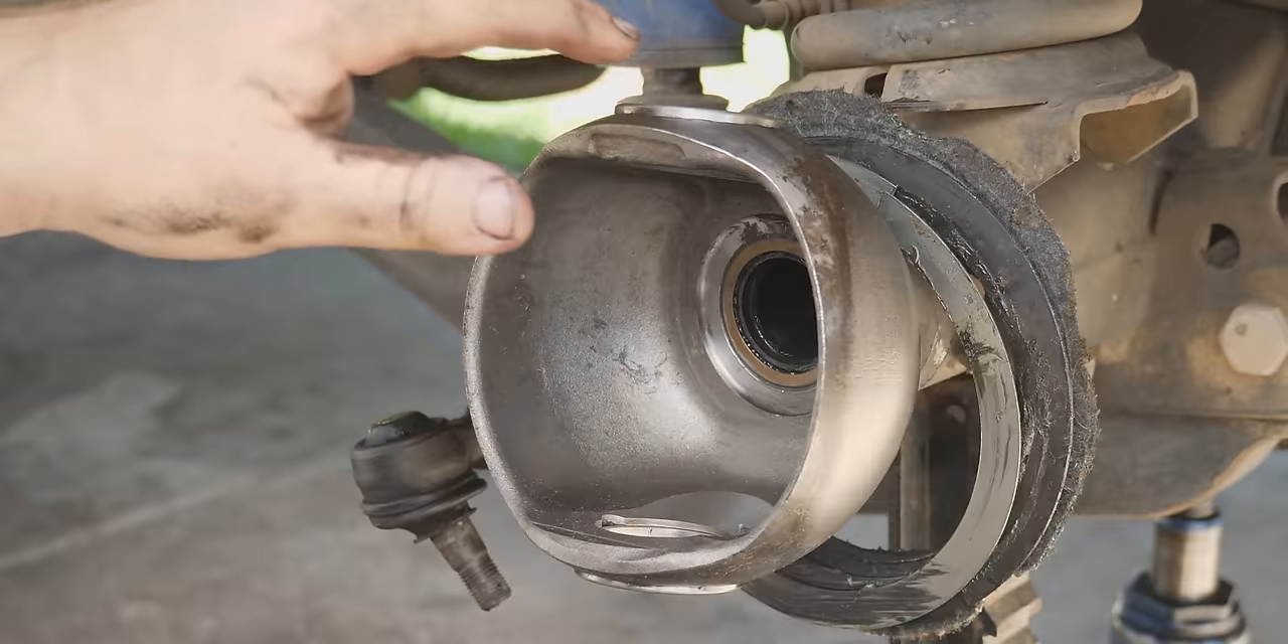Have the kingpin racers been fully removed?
No.